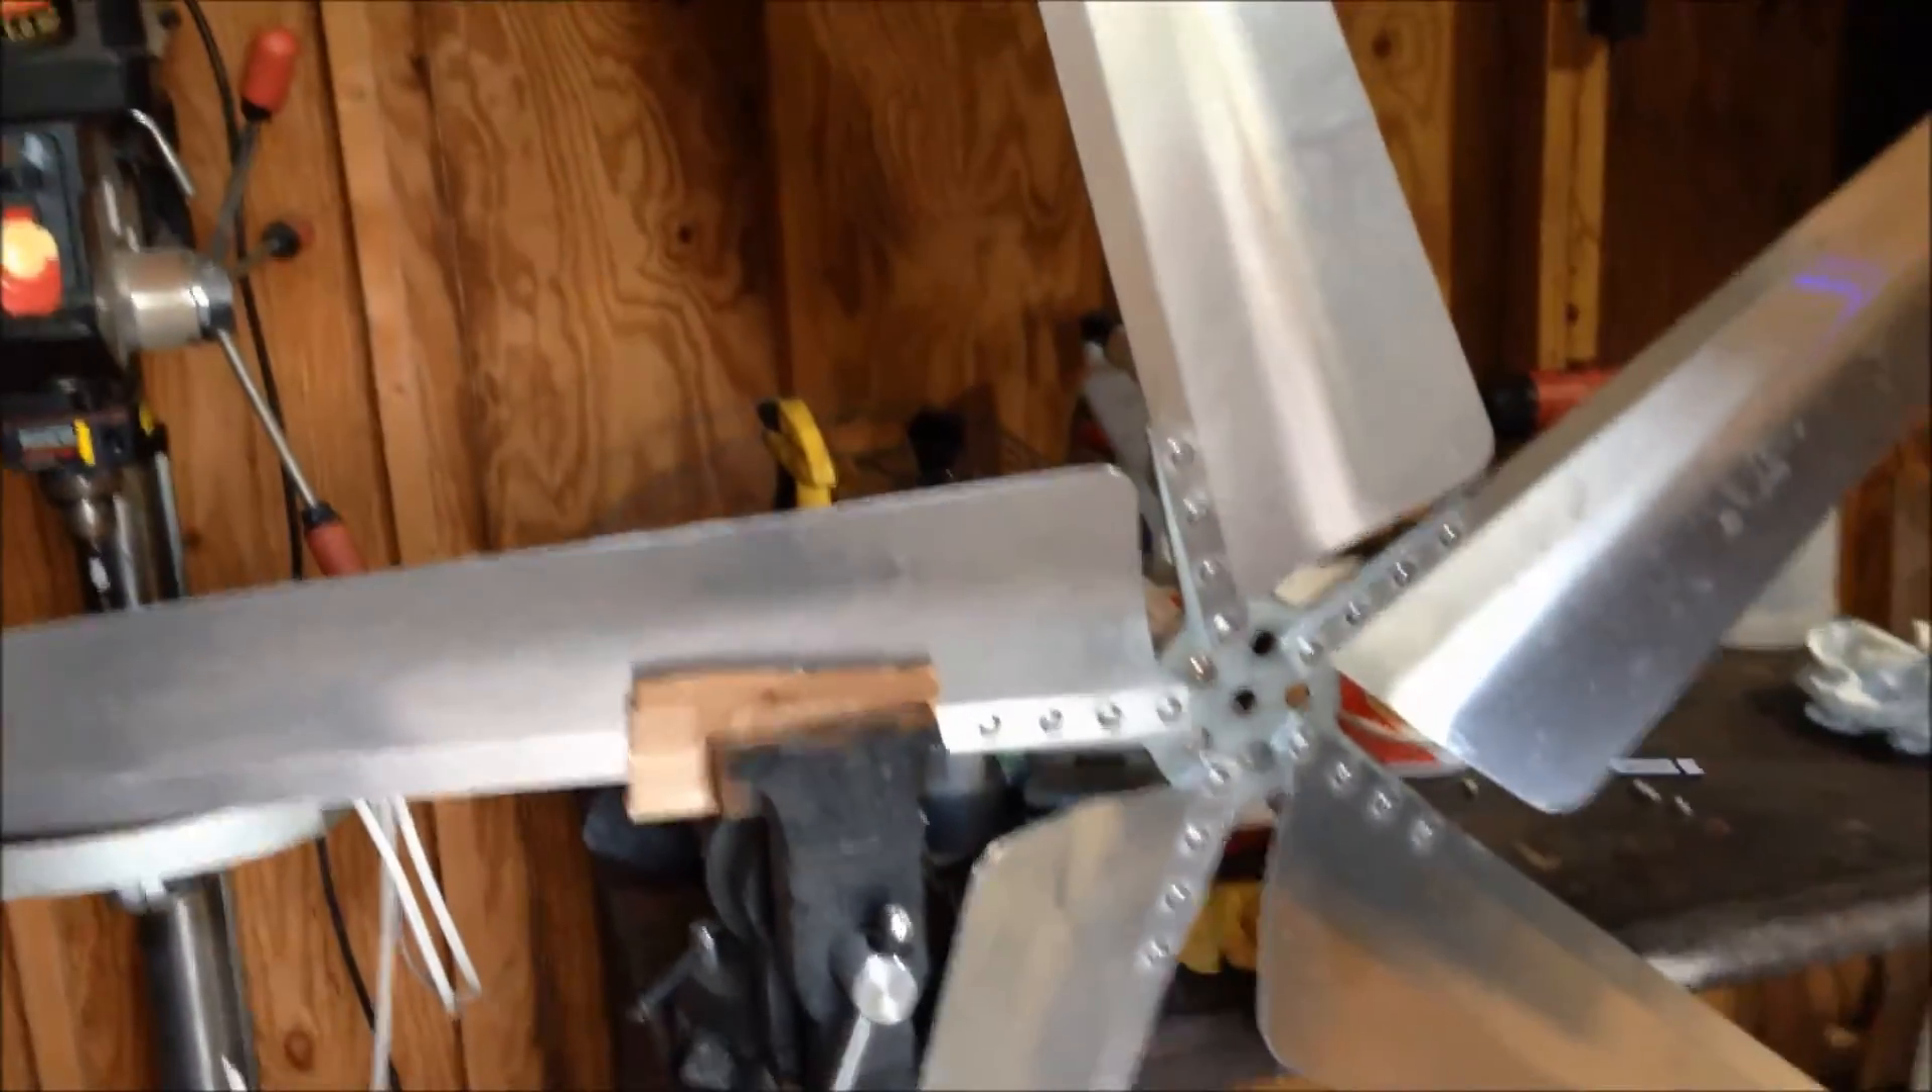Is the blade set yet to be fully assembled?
No.